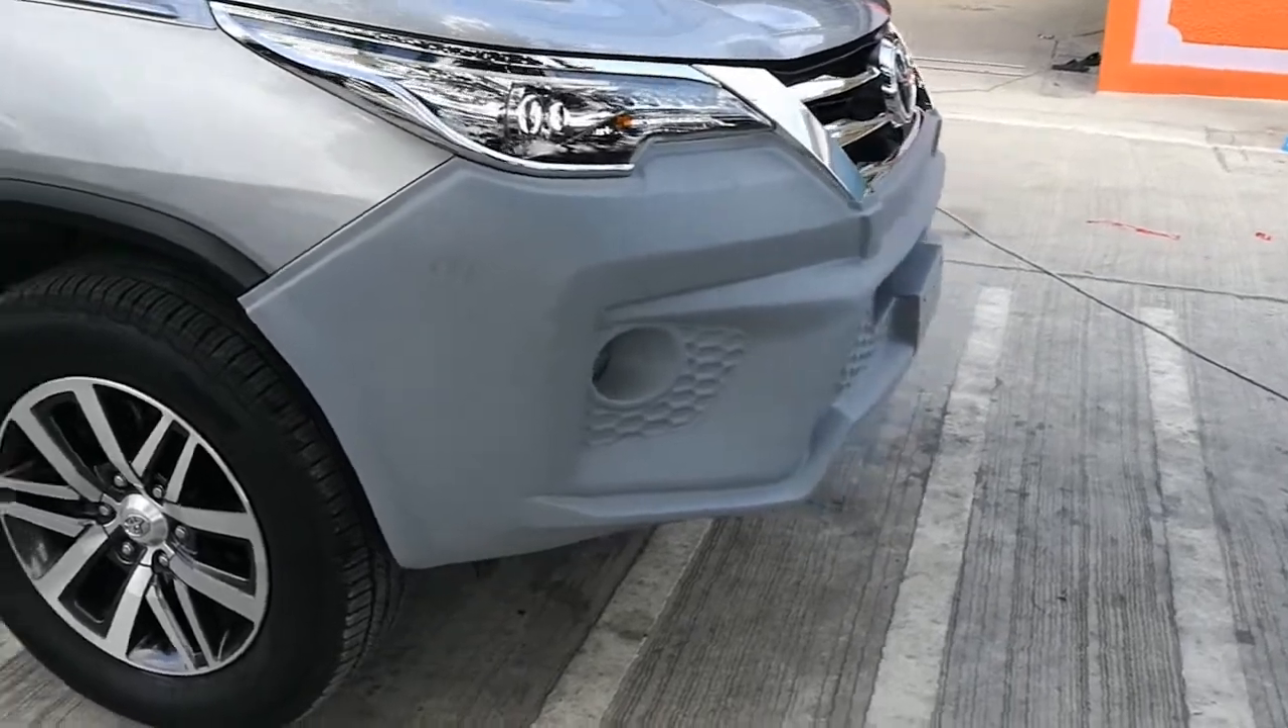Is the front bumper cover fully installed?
Yes.